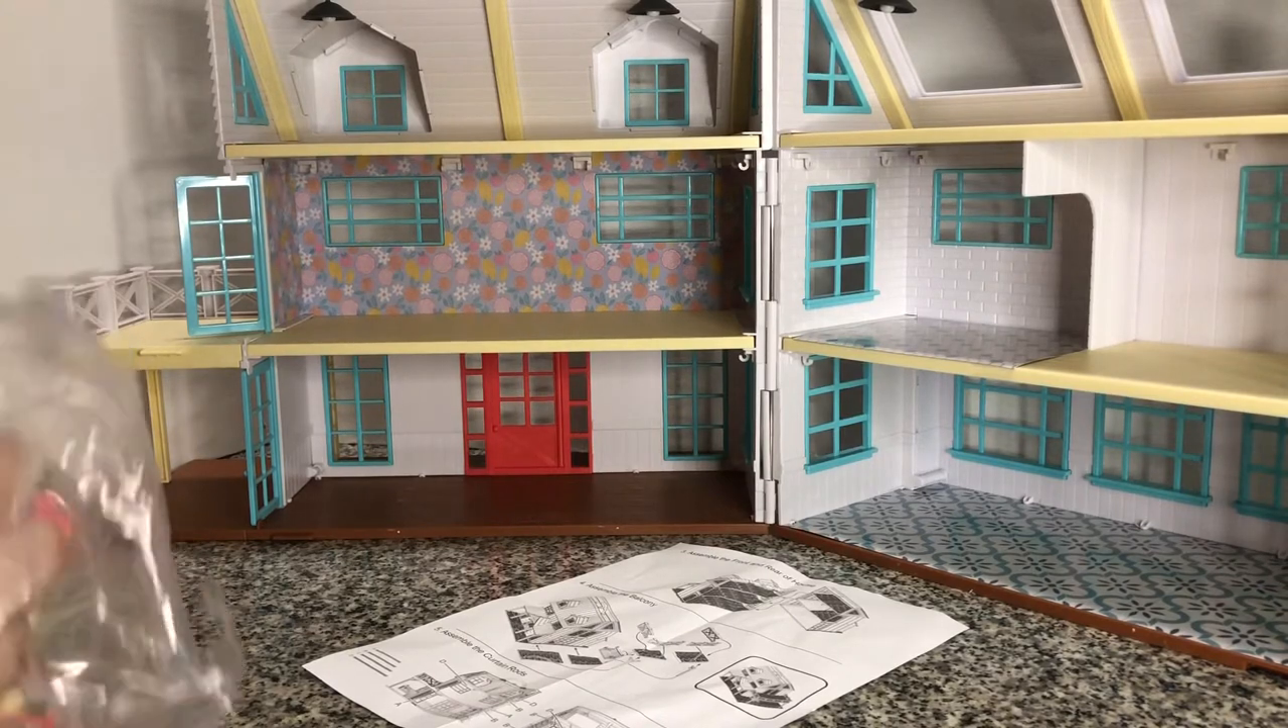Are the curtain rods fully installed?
No.